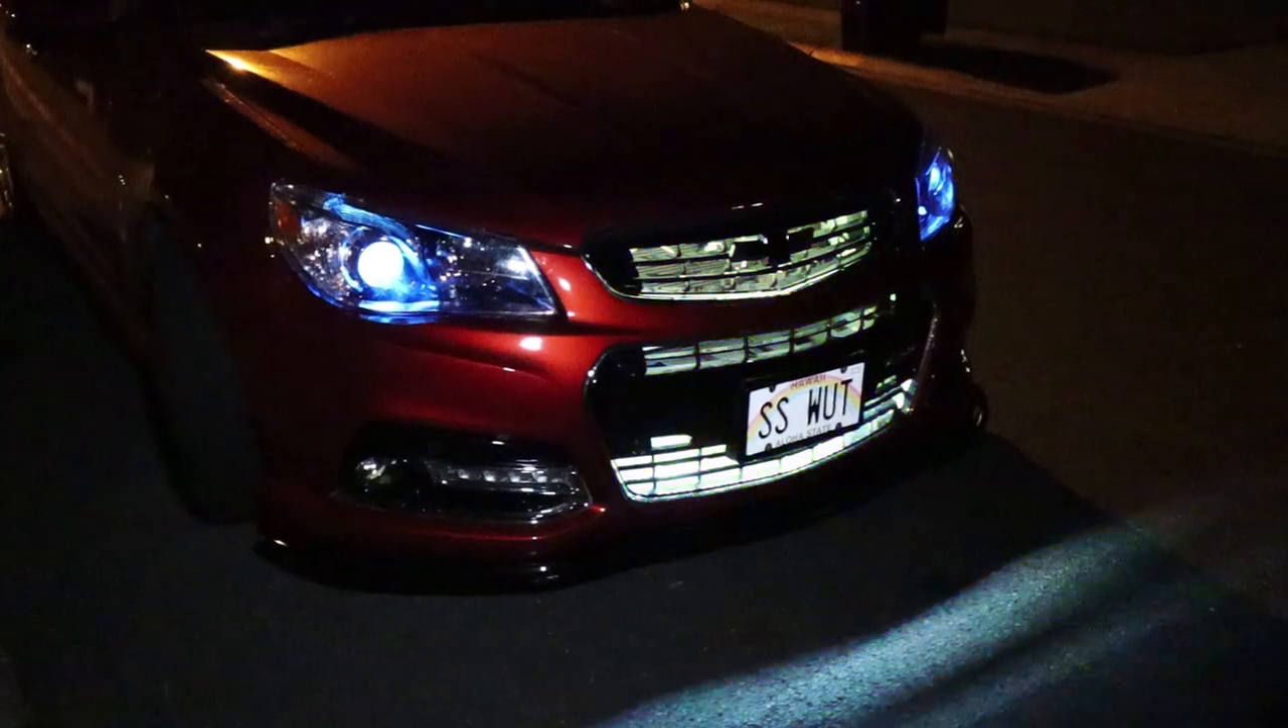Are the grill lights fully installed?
Yes.